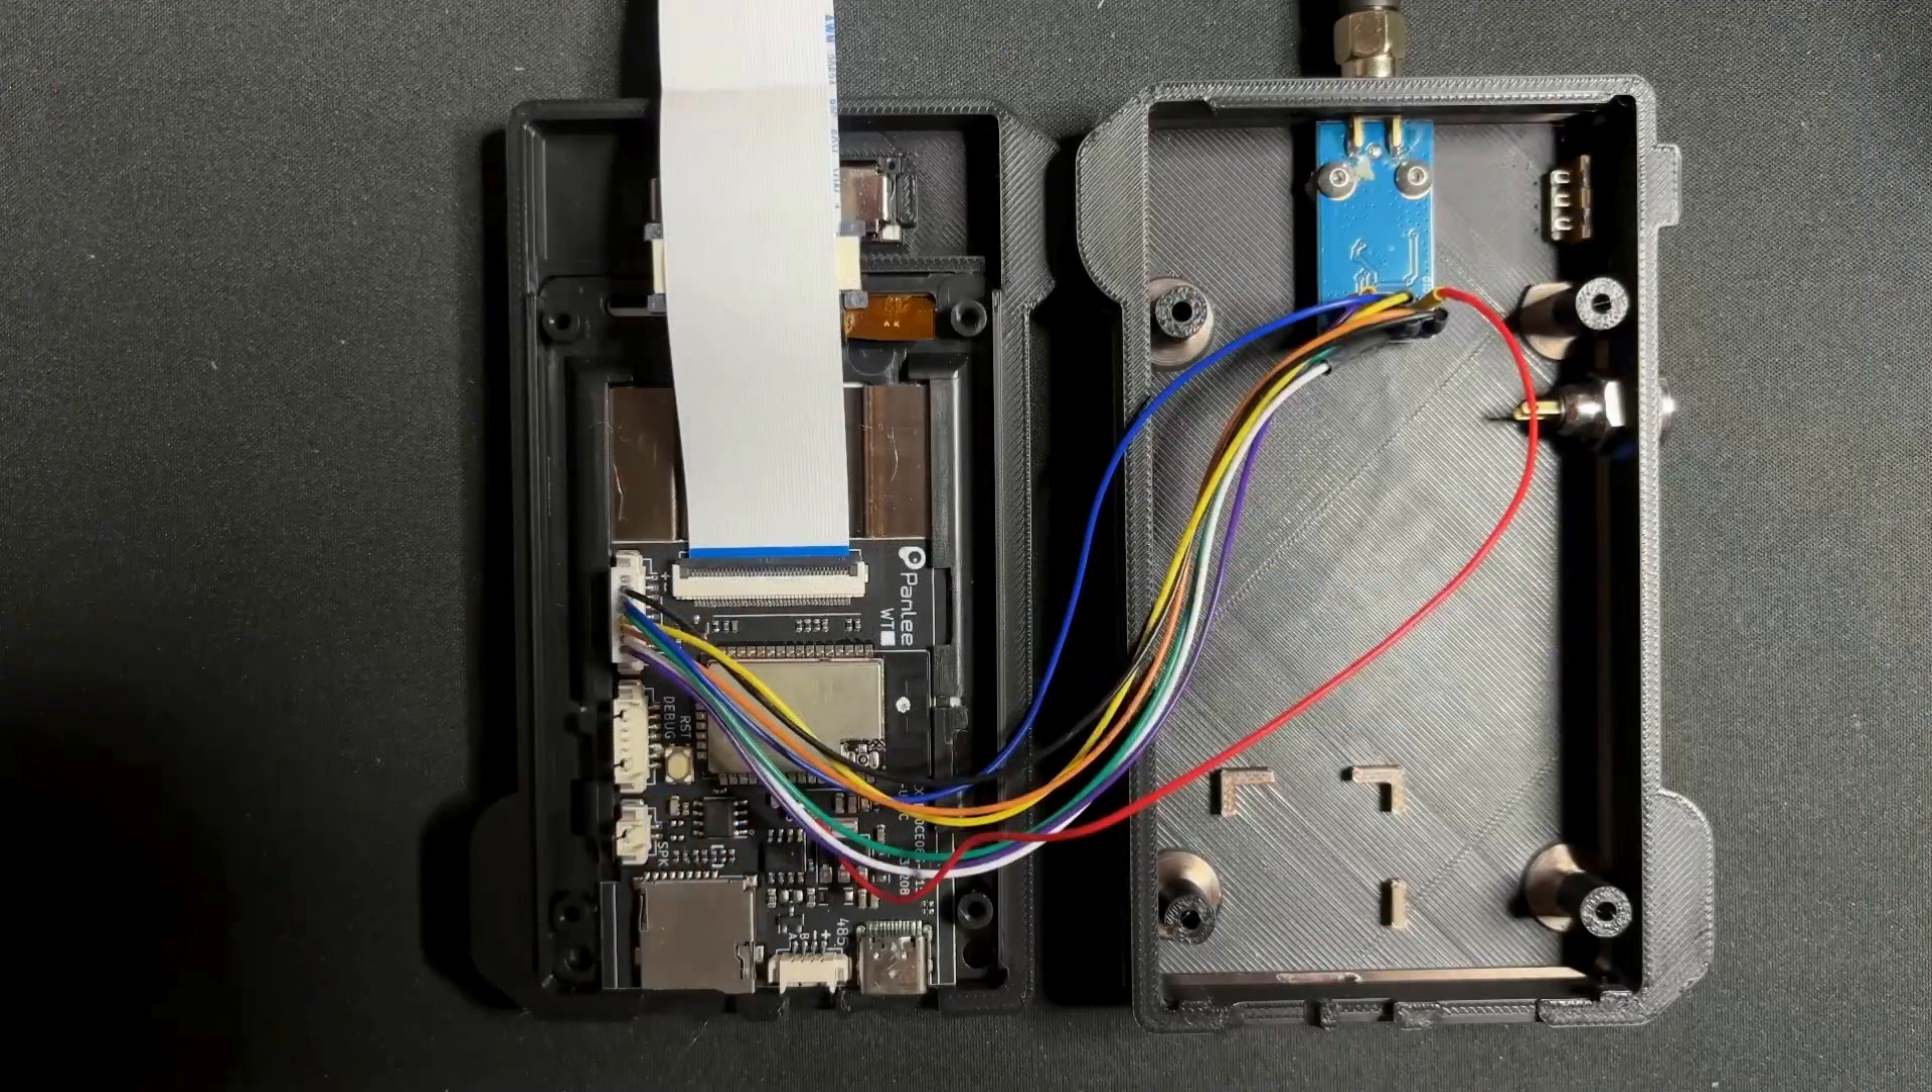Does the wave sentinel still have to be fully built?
Yes.